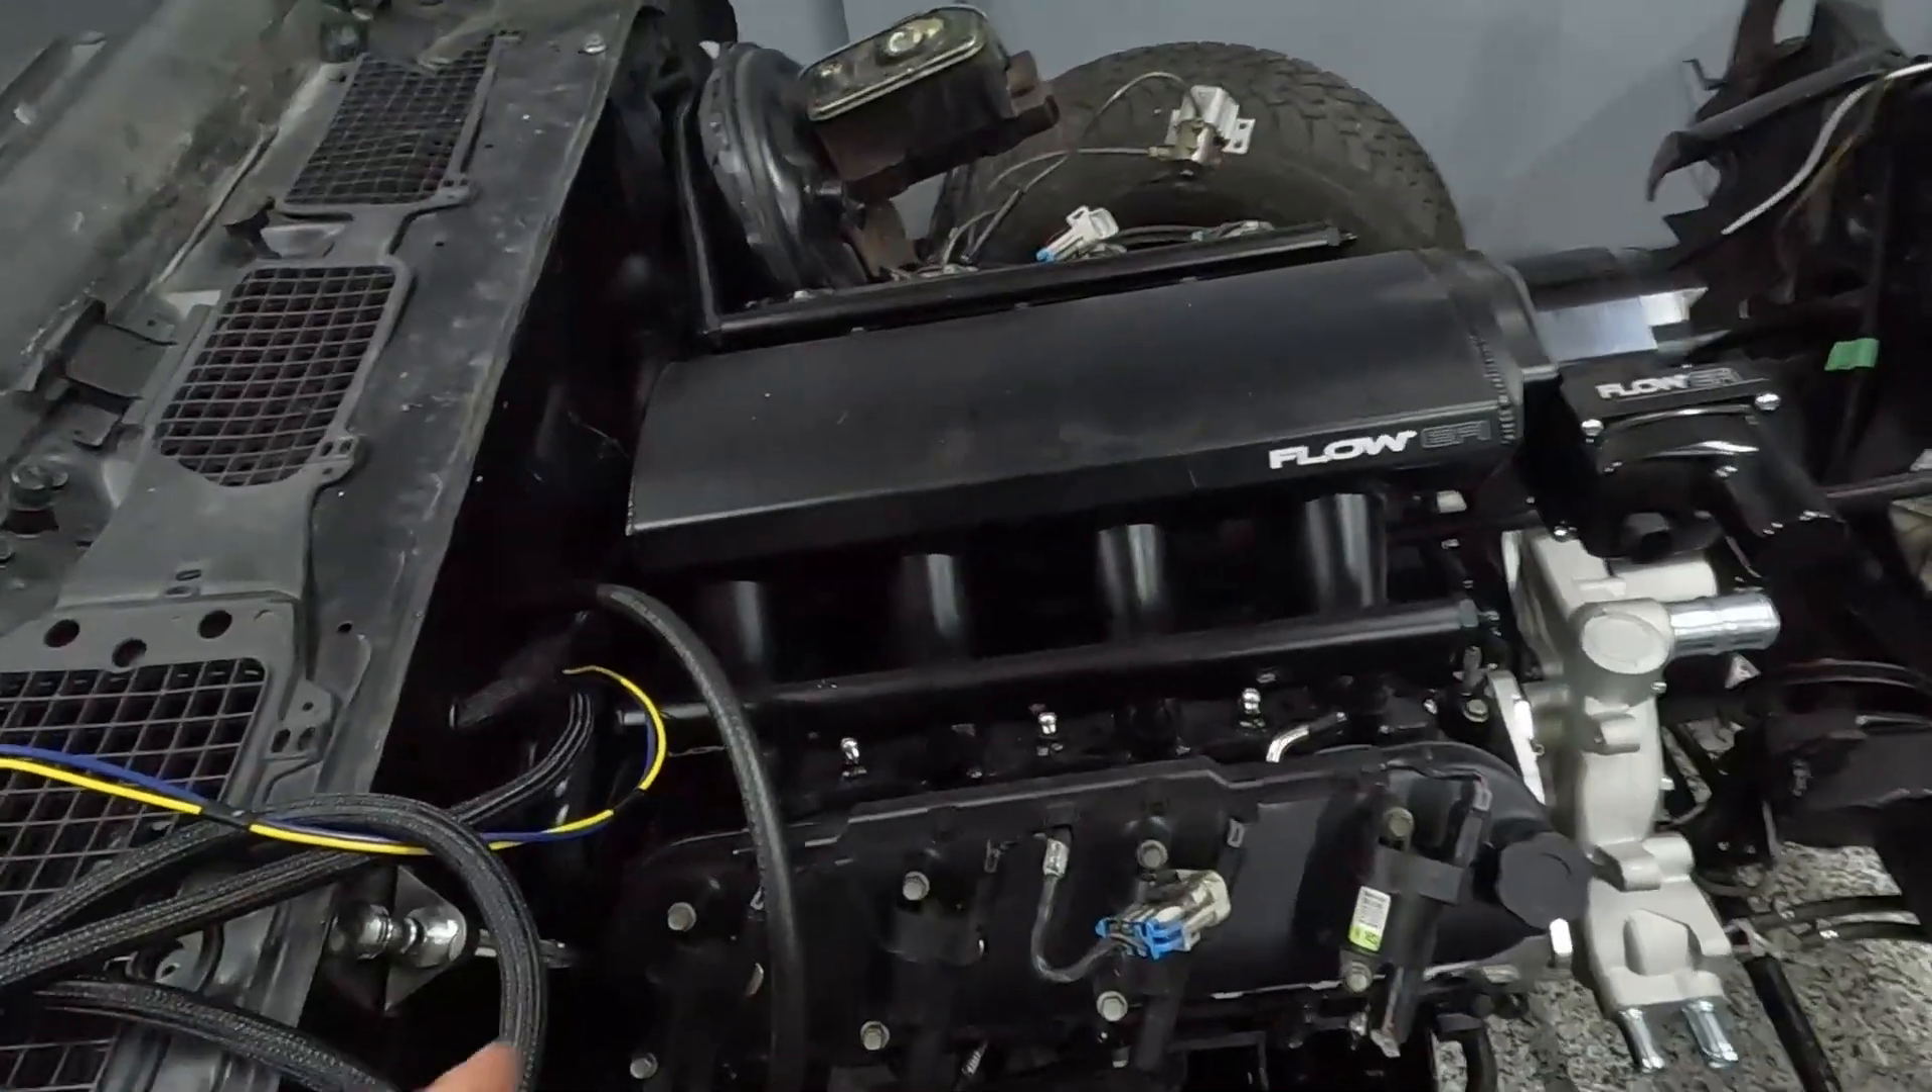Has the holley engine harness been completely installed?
No.